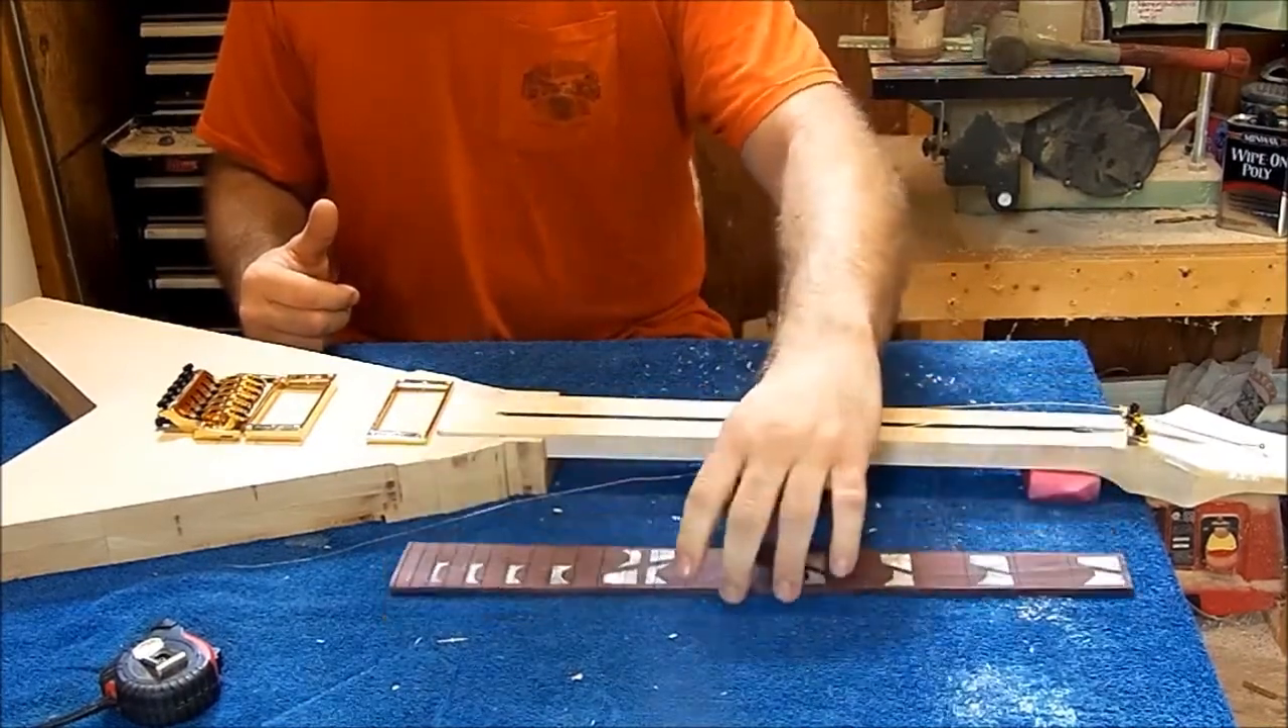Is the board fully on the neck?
No.